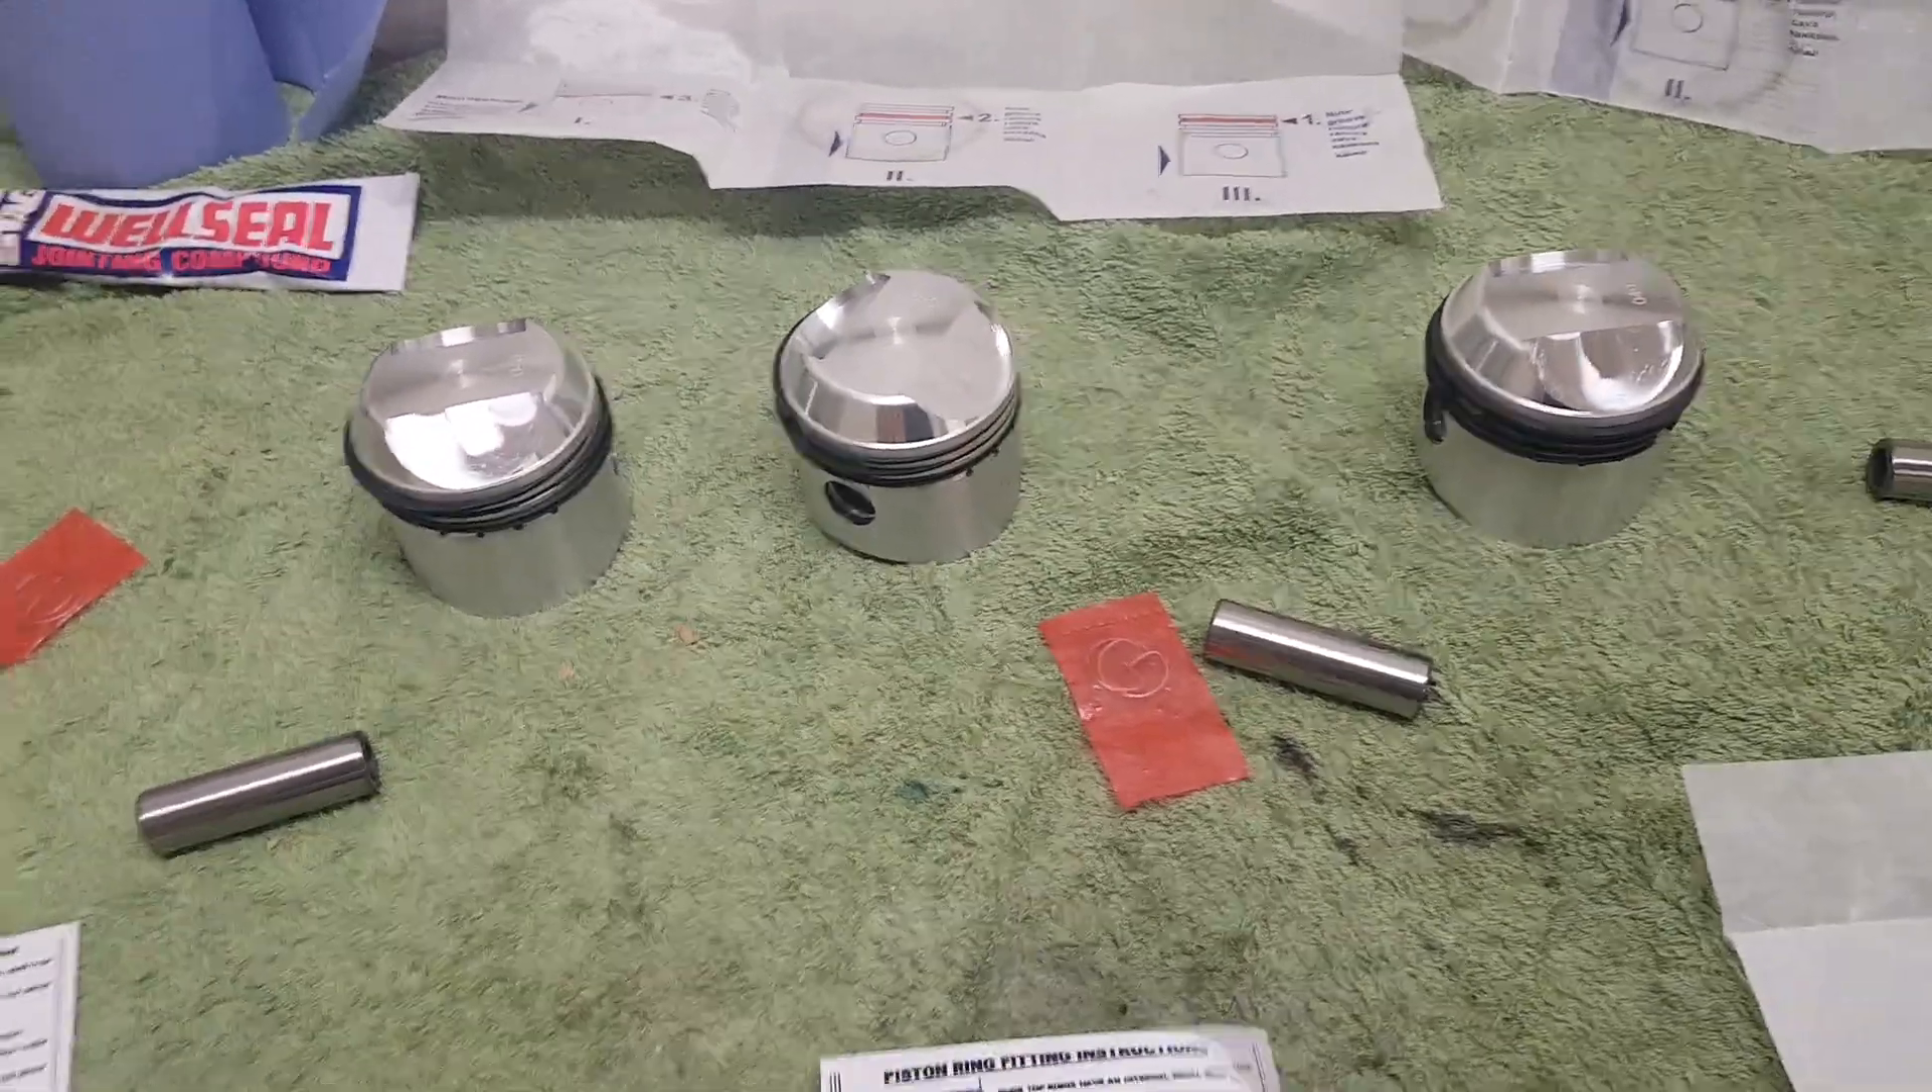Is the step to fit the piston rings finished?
Yes.